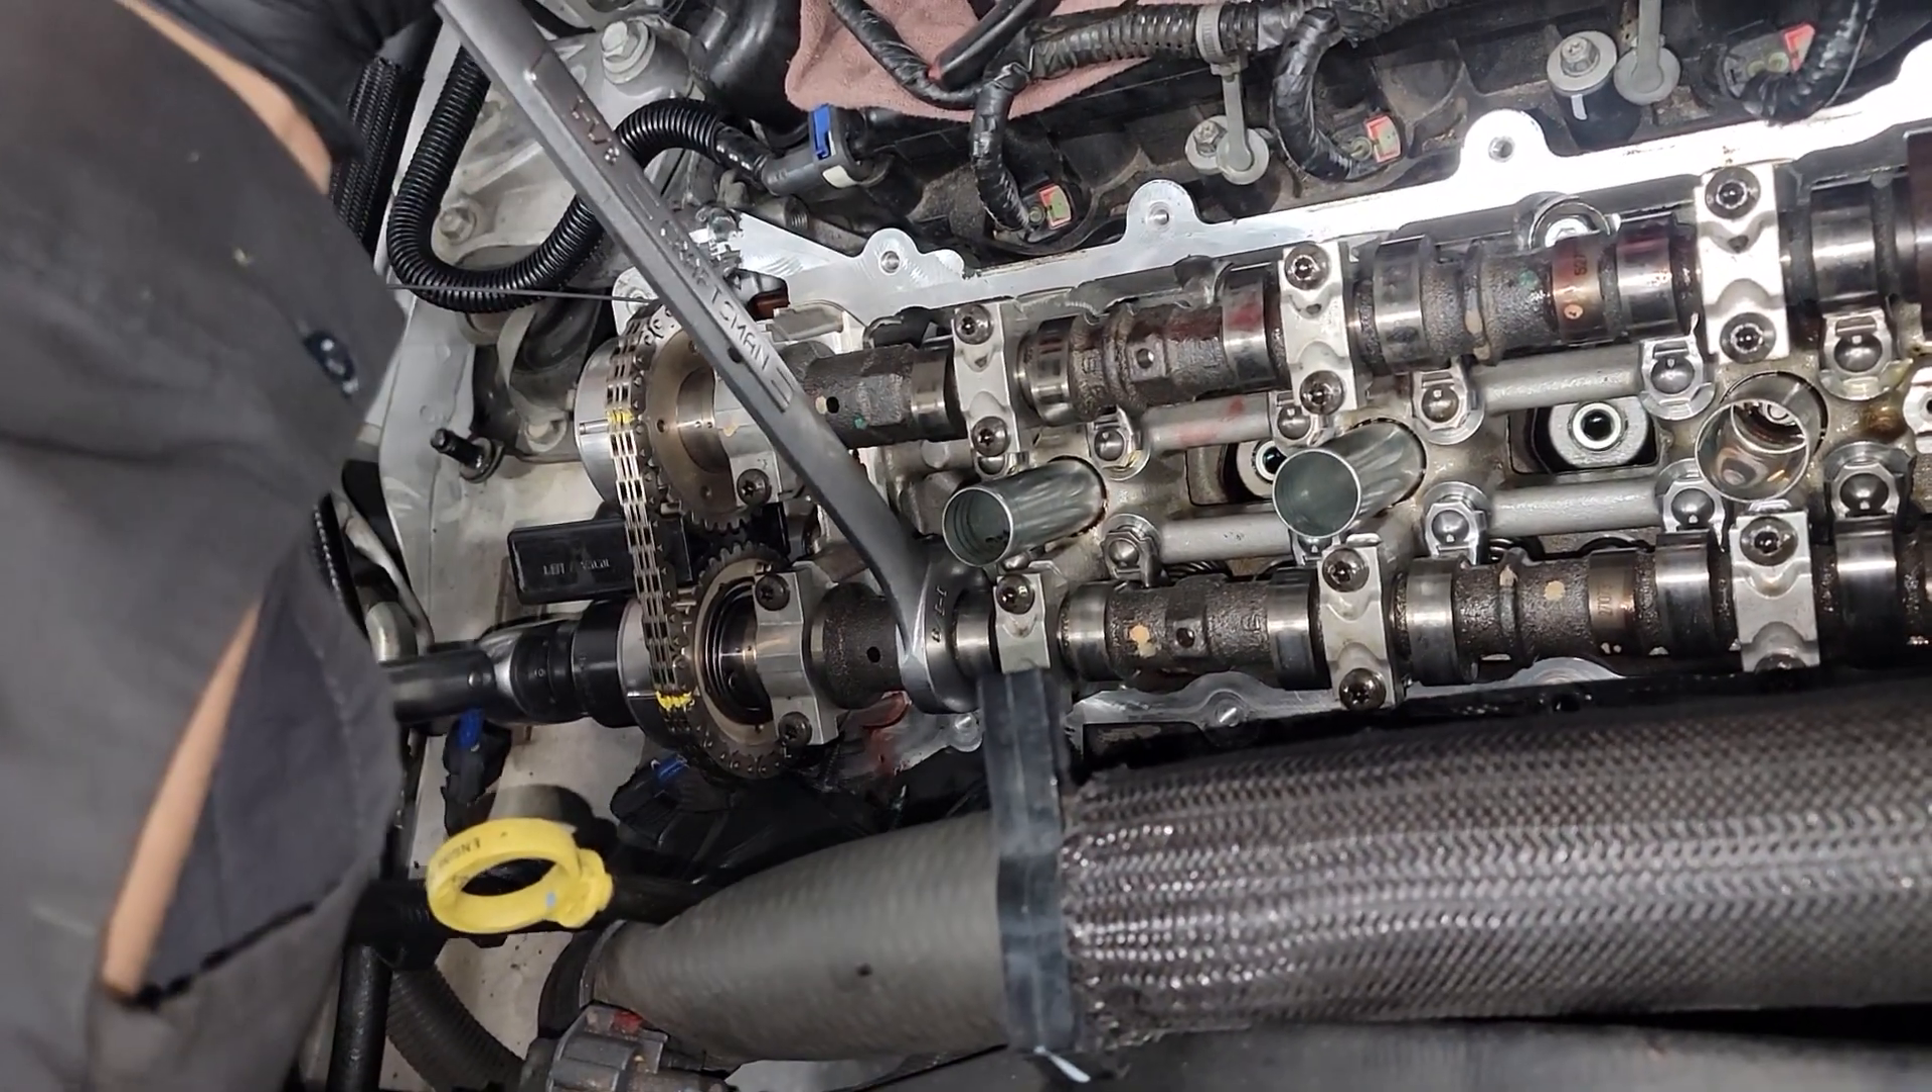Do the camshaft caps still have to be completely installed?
No.